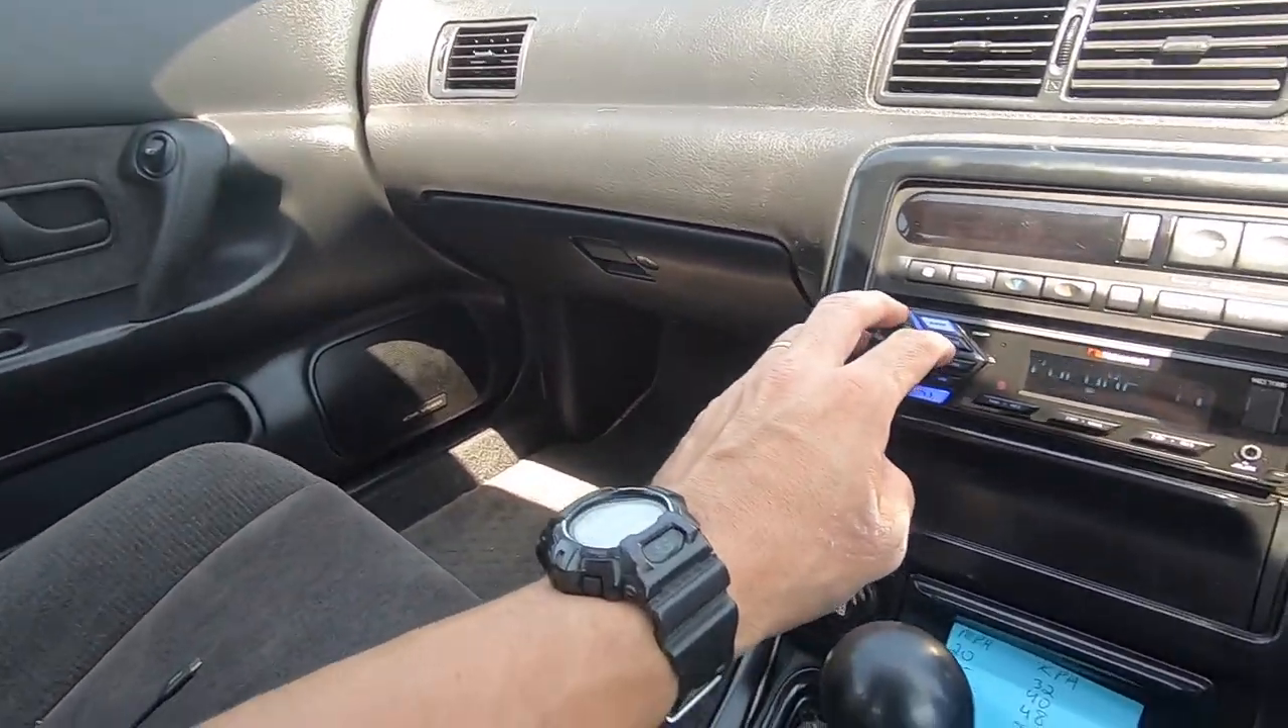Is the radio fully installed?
Yes.